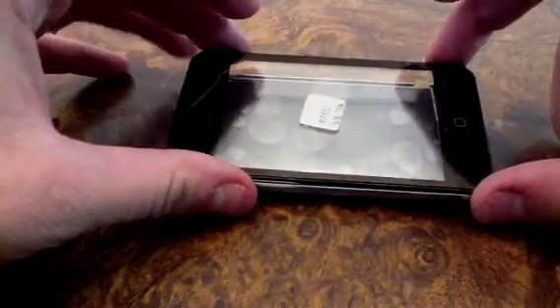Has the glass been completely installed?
No.